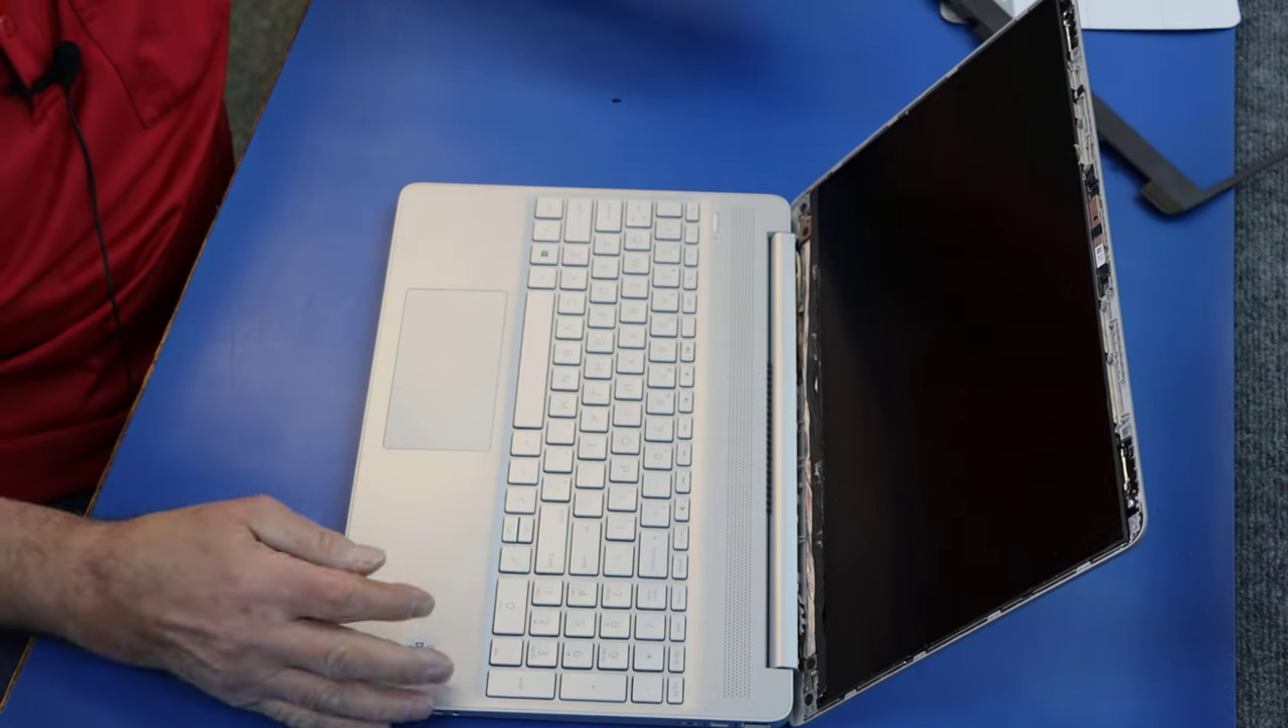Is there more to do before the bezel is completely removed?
No.